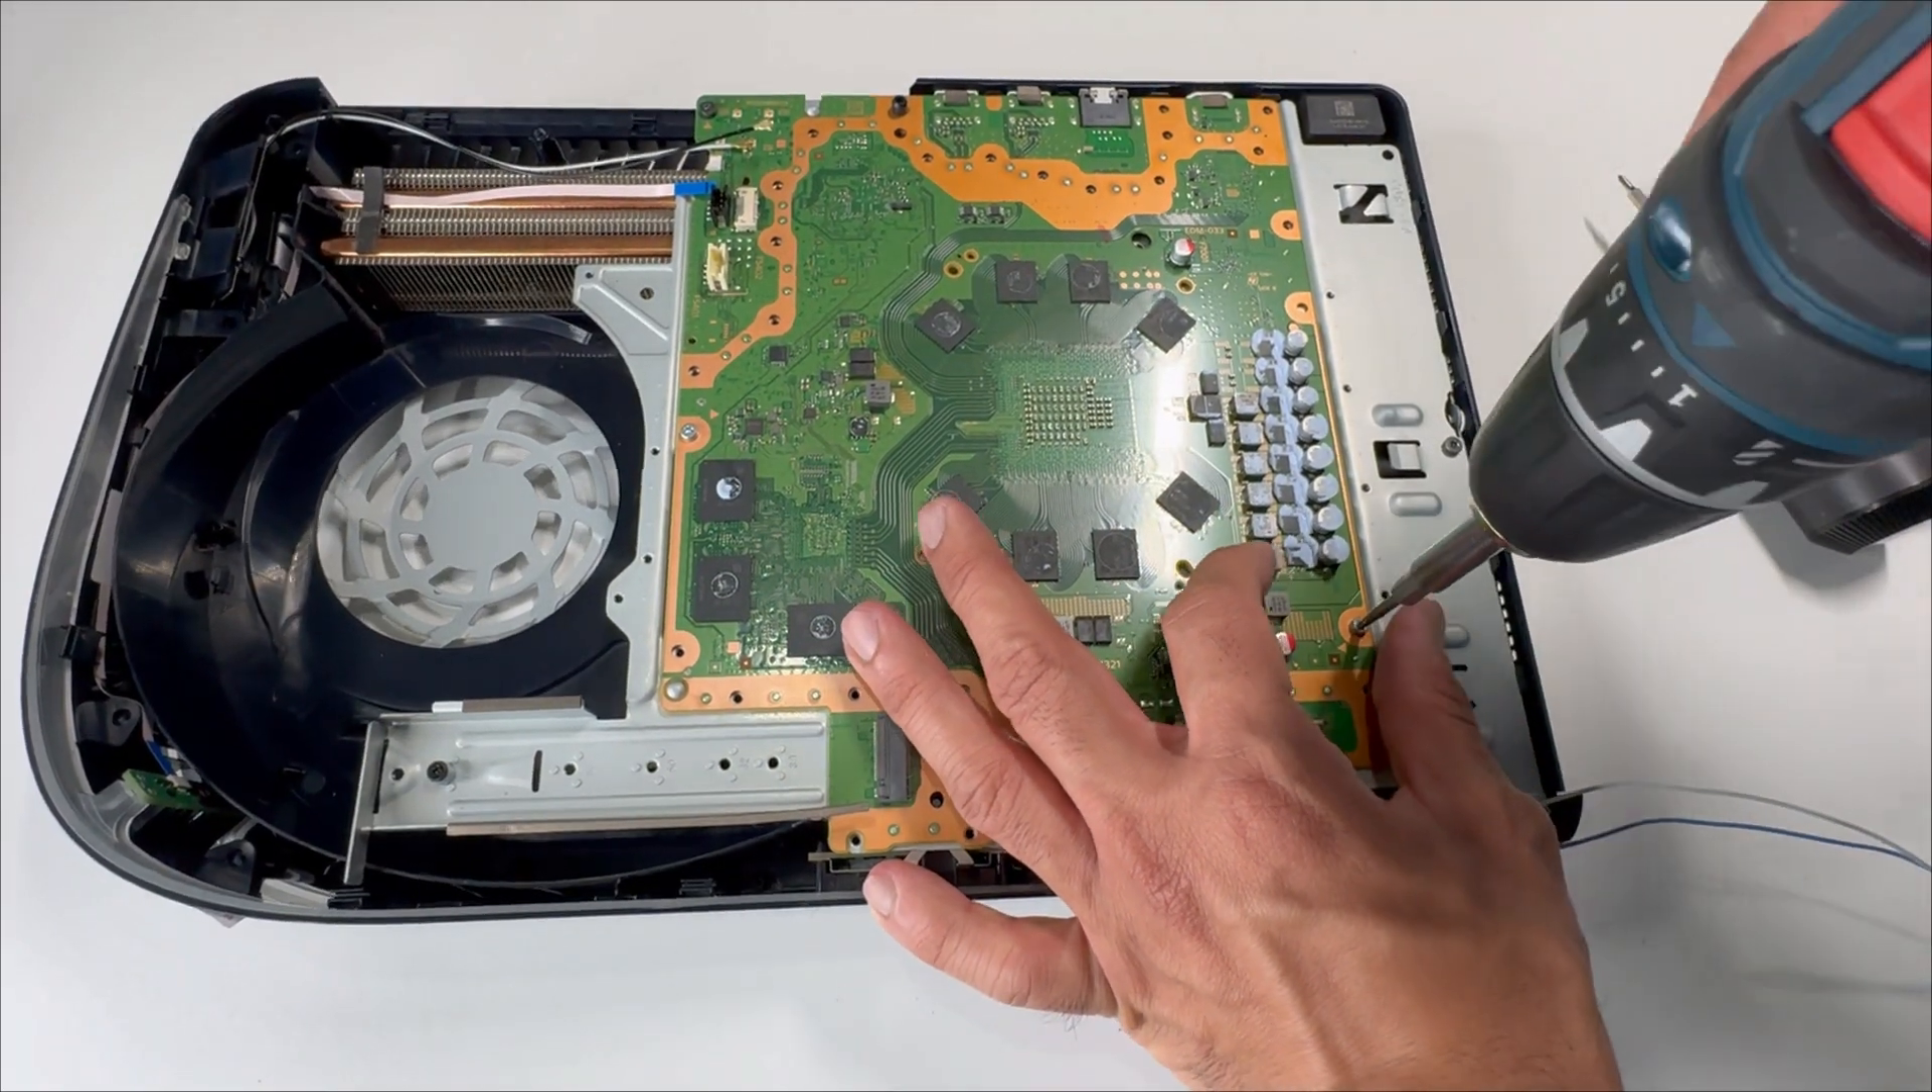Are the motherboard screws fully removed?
No.